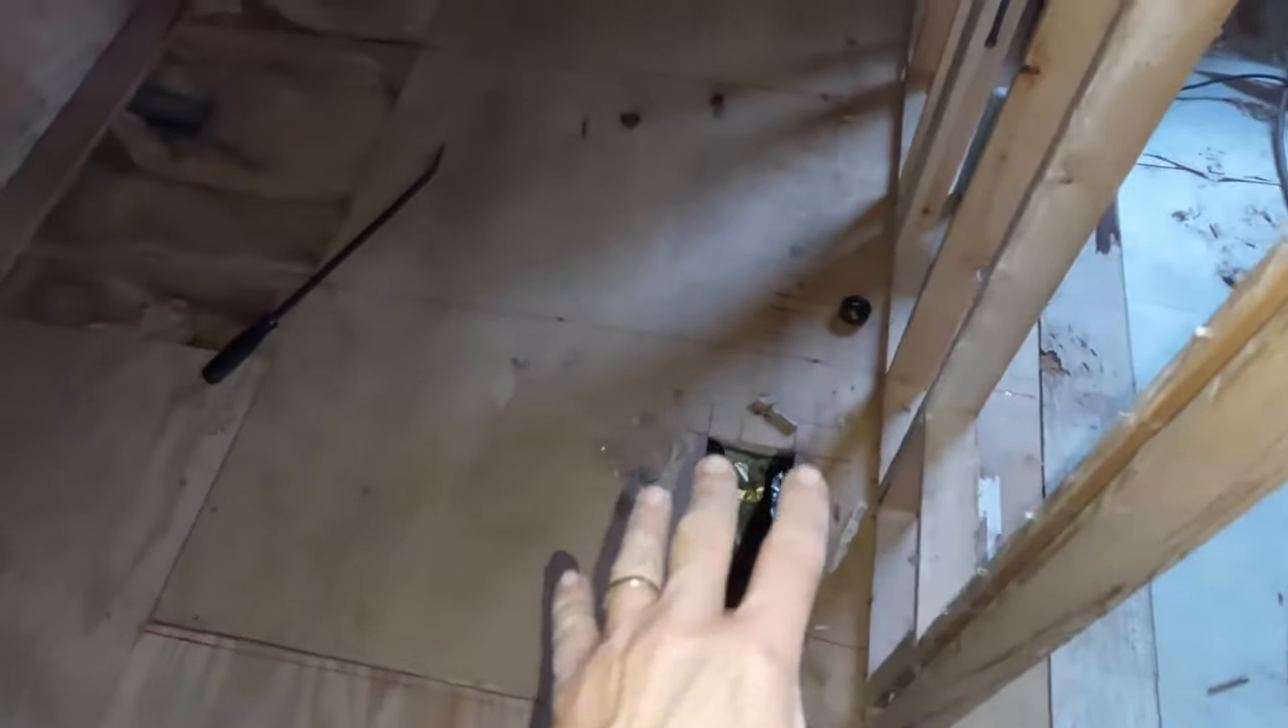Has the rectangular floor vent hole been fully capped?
No.